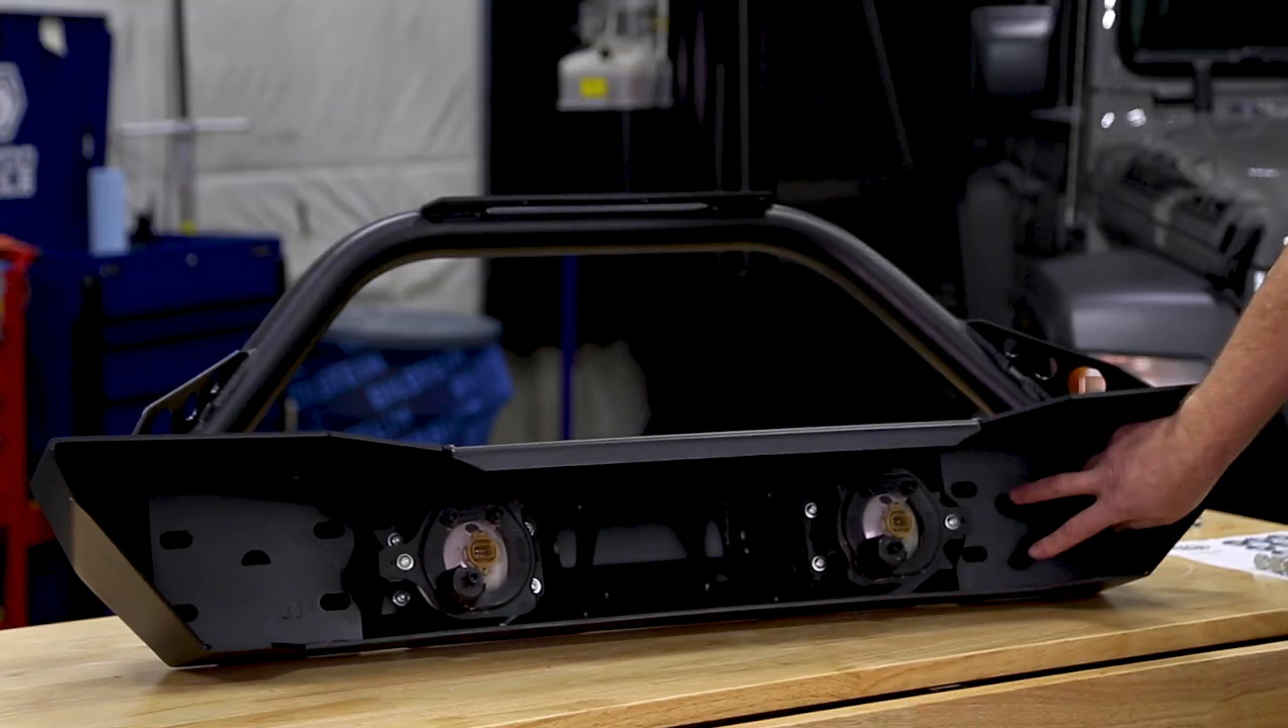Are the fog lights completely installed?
Yes.